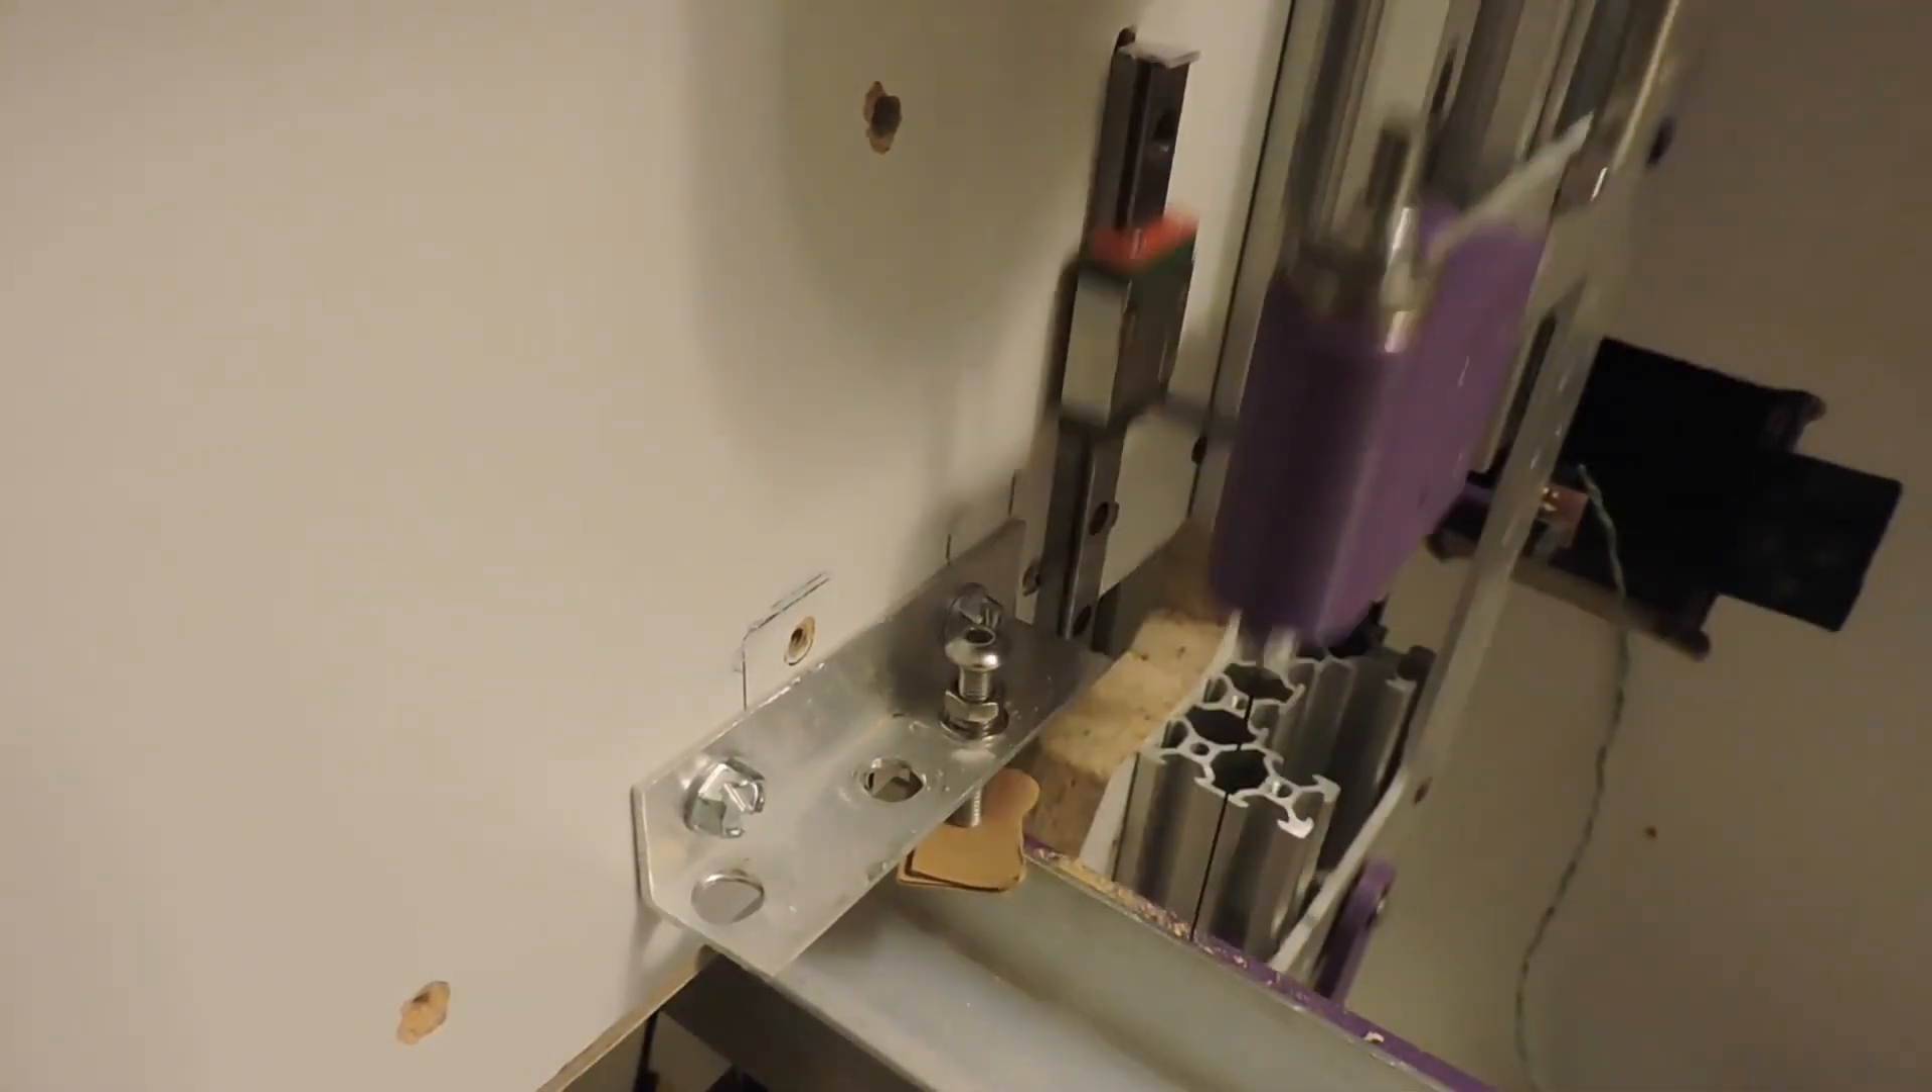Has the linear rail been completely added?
Yes.